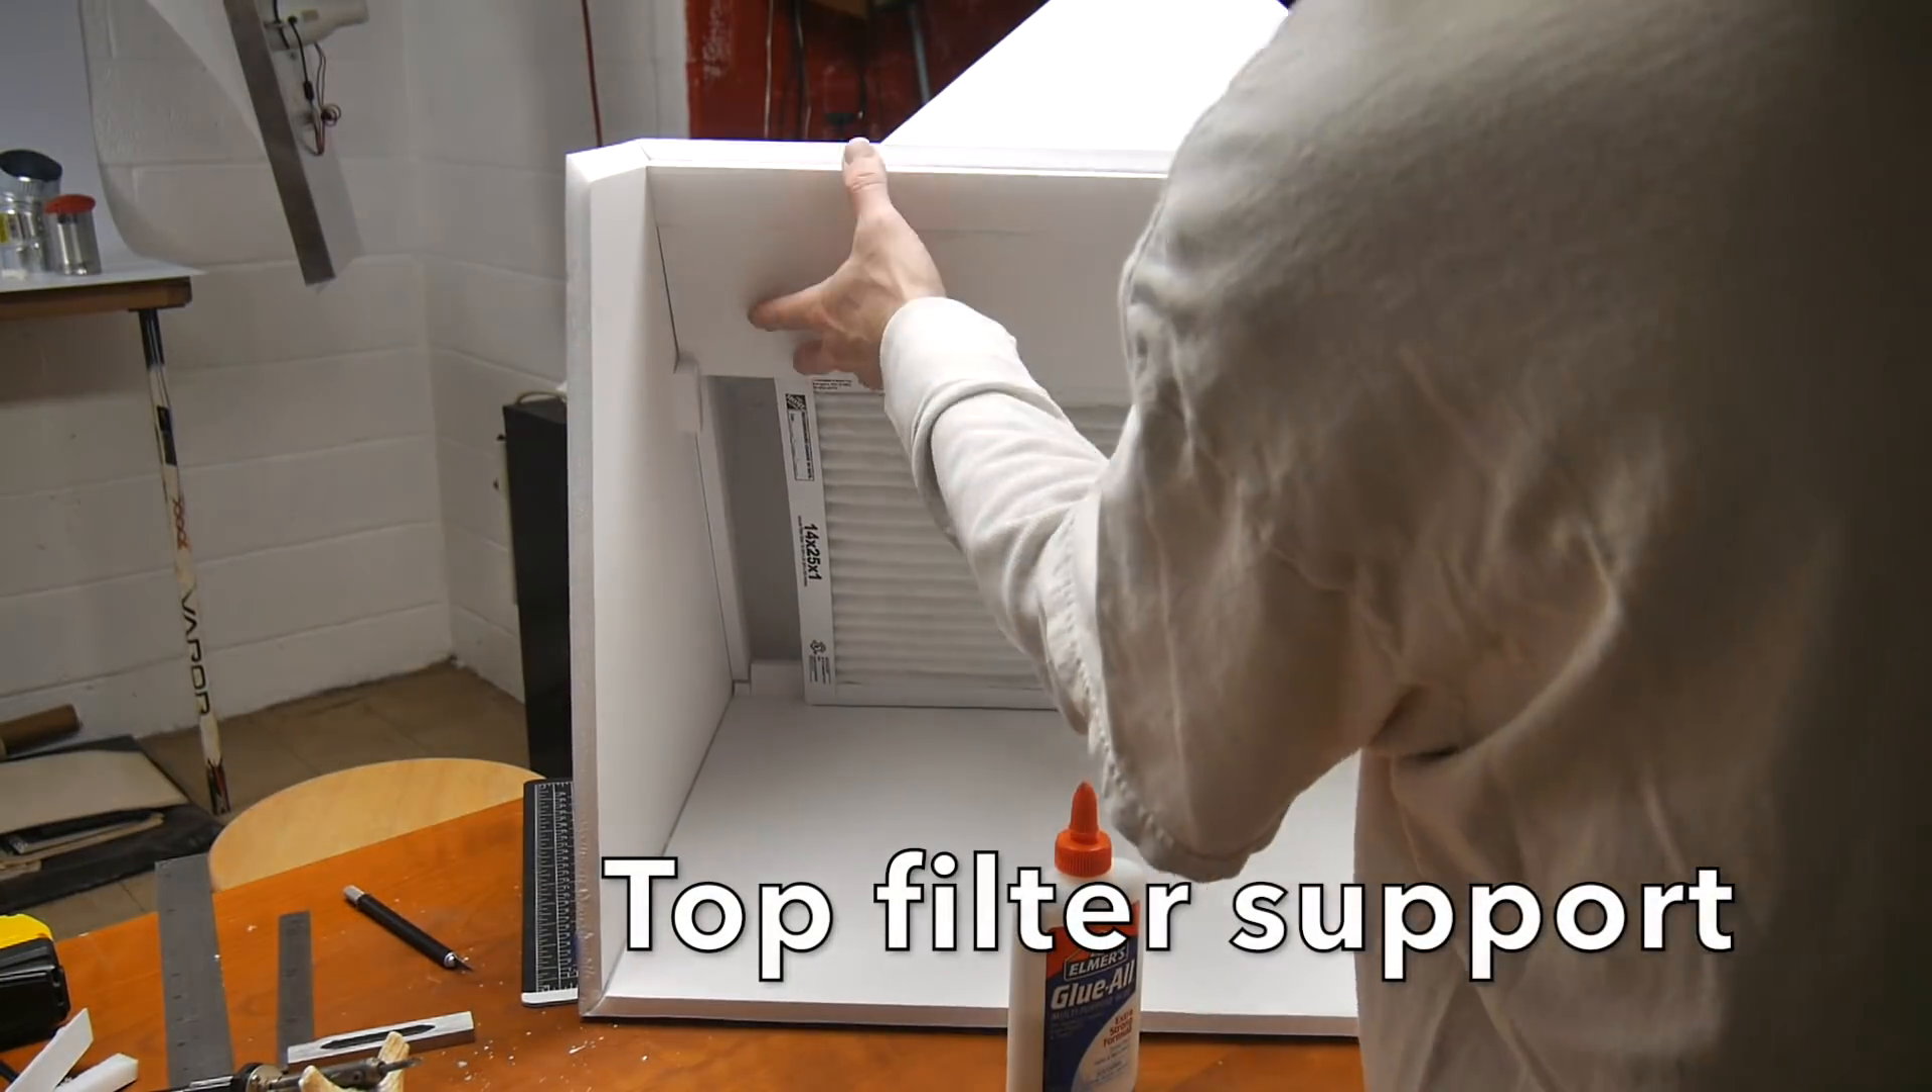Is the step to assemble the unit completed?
No.